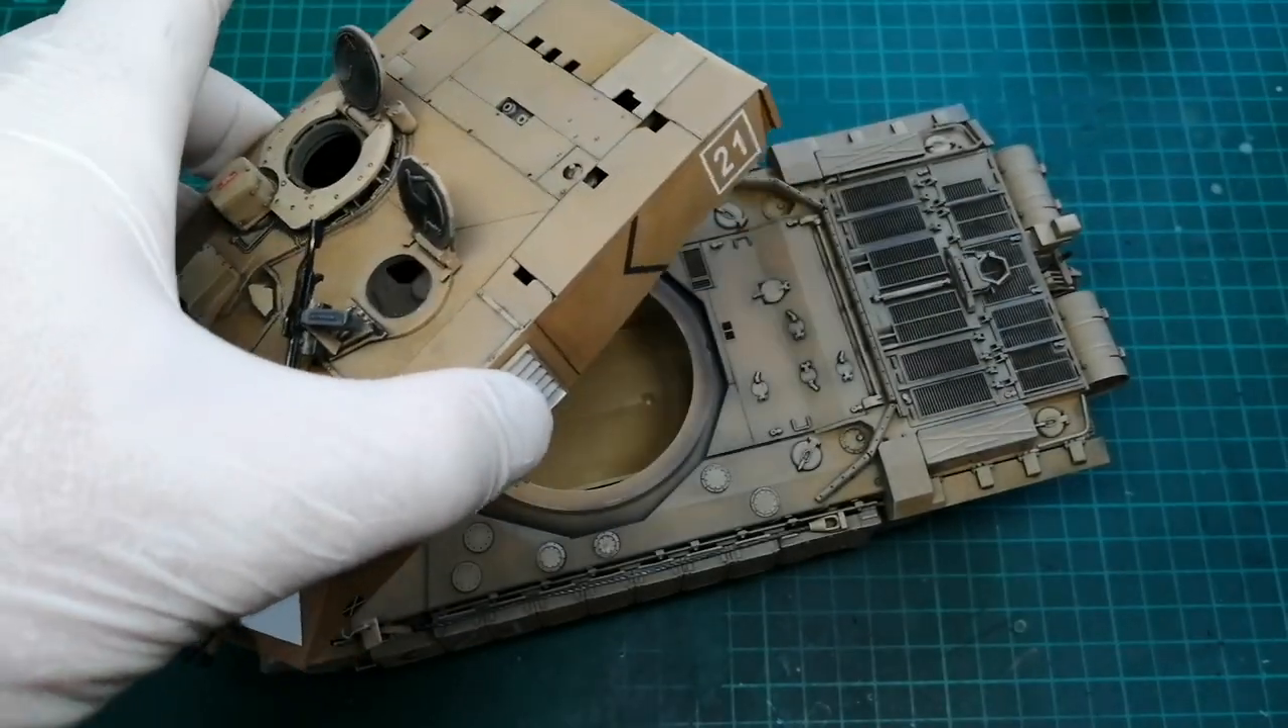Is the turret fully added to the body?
No.